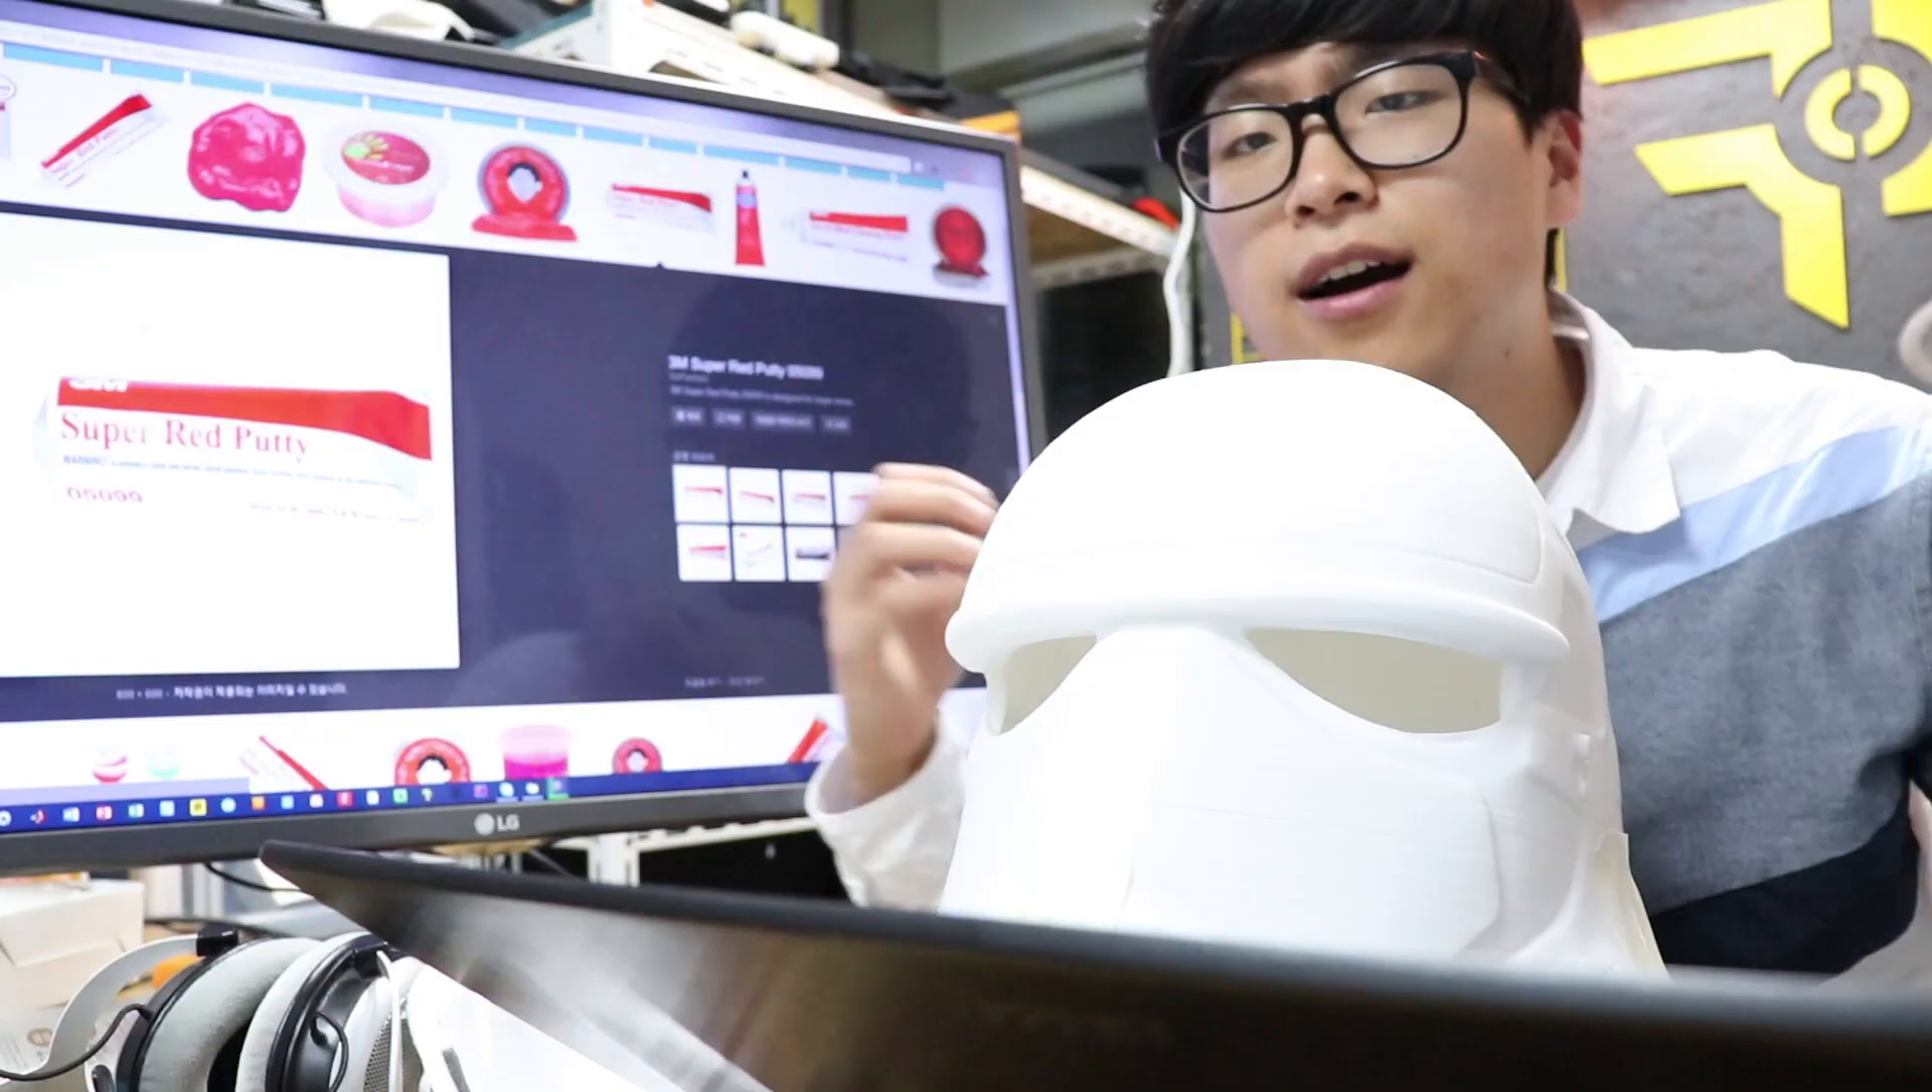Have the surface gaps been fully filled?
No.